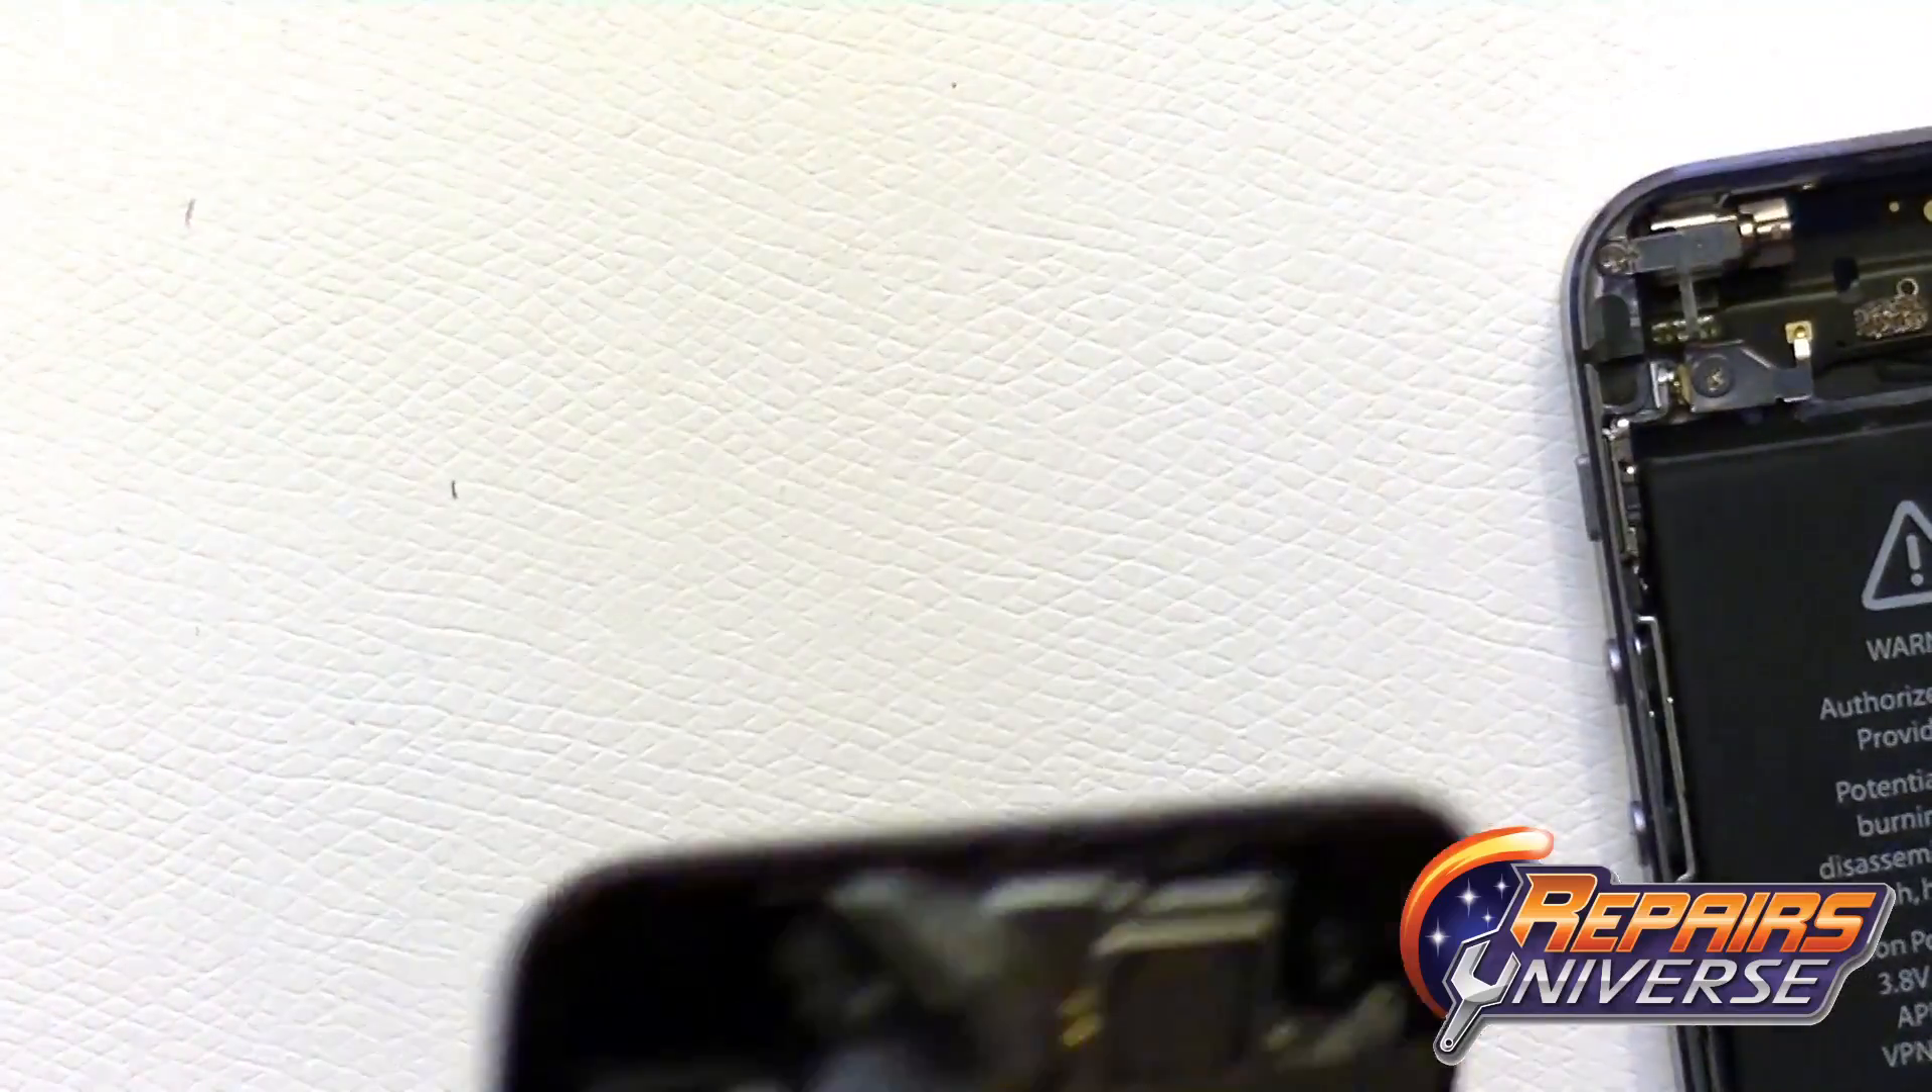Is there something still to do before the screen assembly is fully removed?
No.